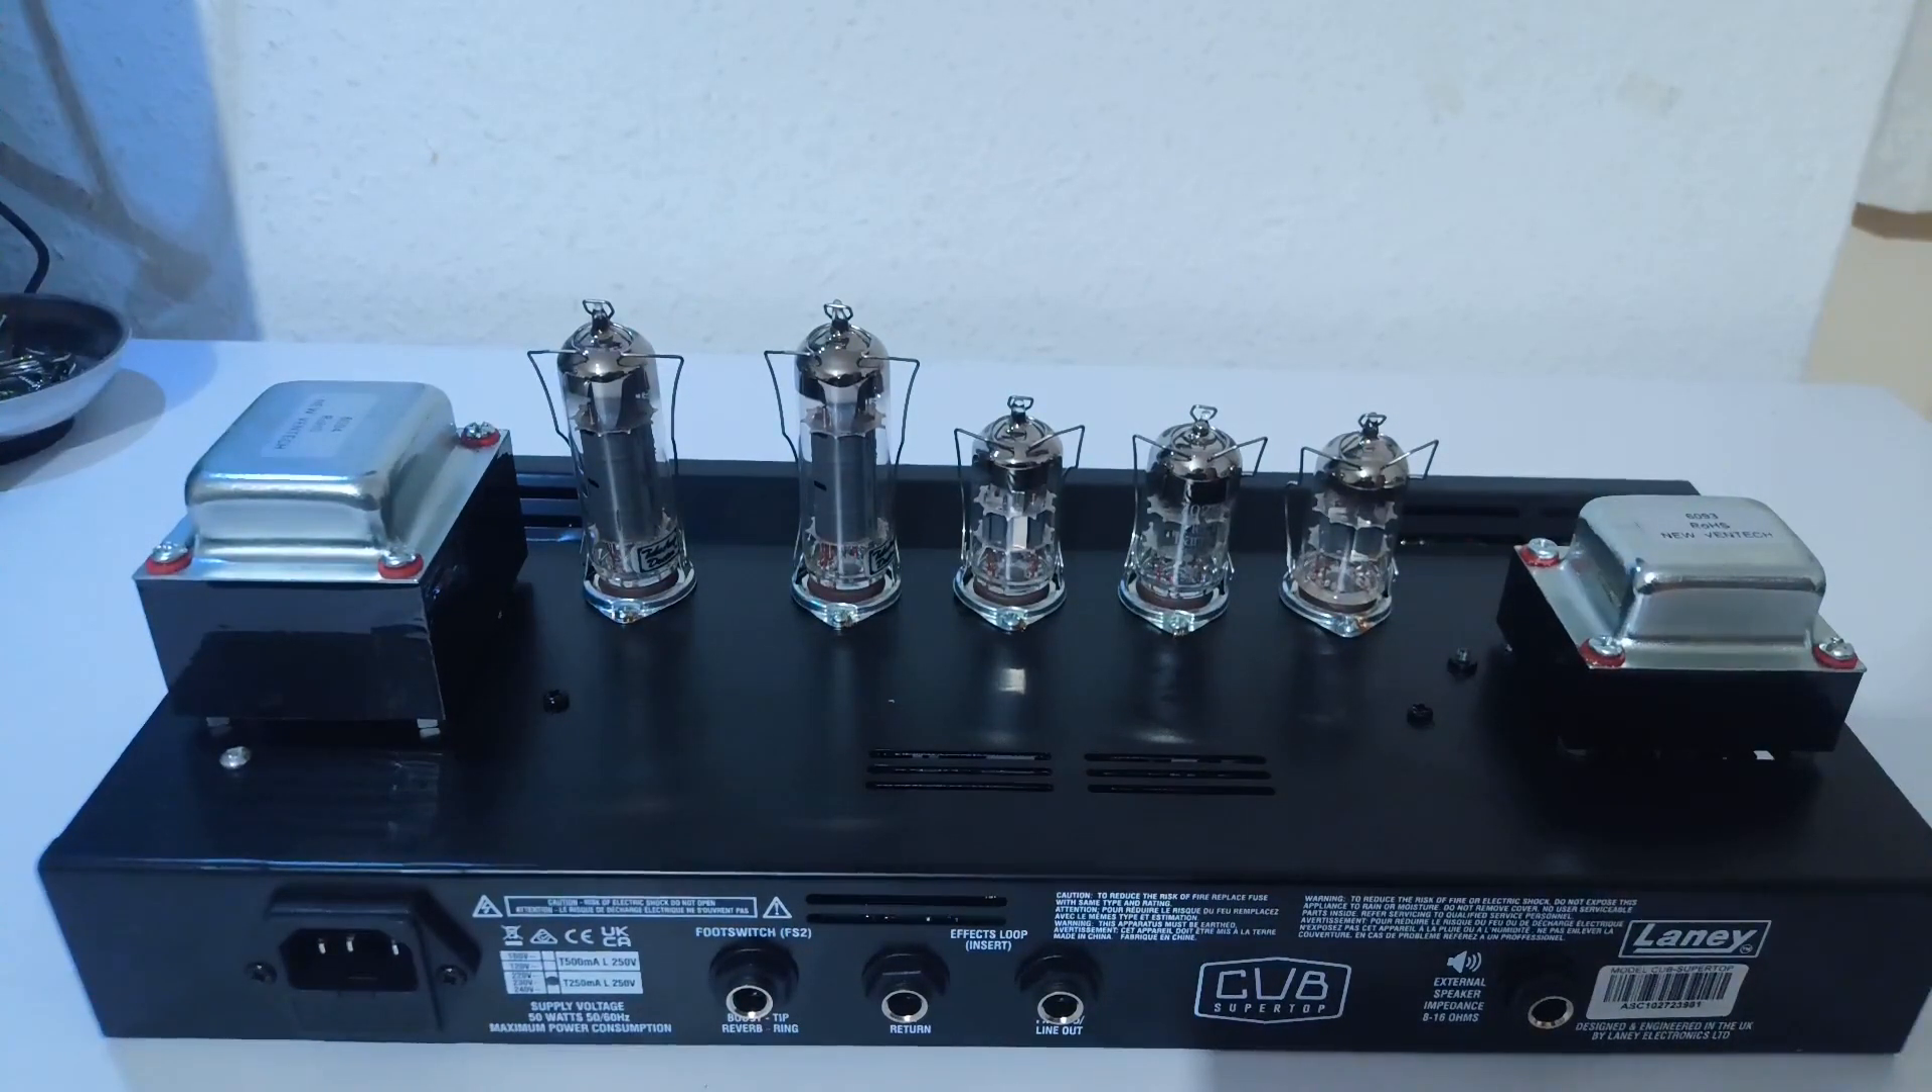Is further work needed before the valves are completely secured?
No.